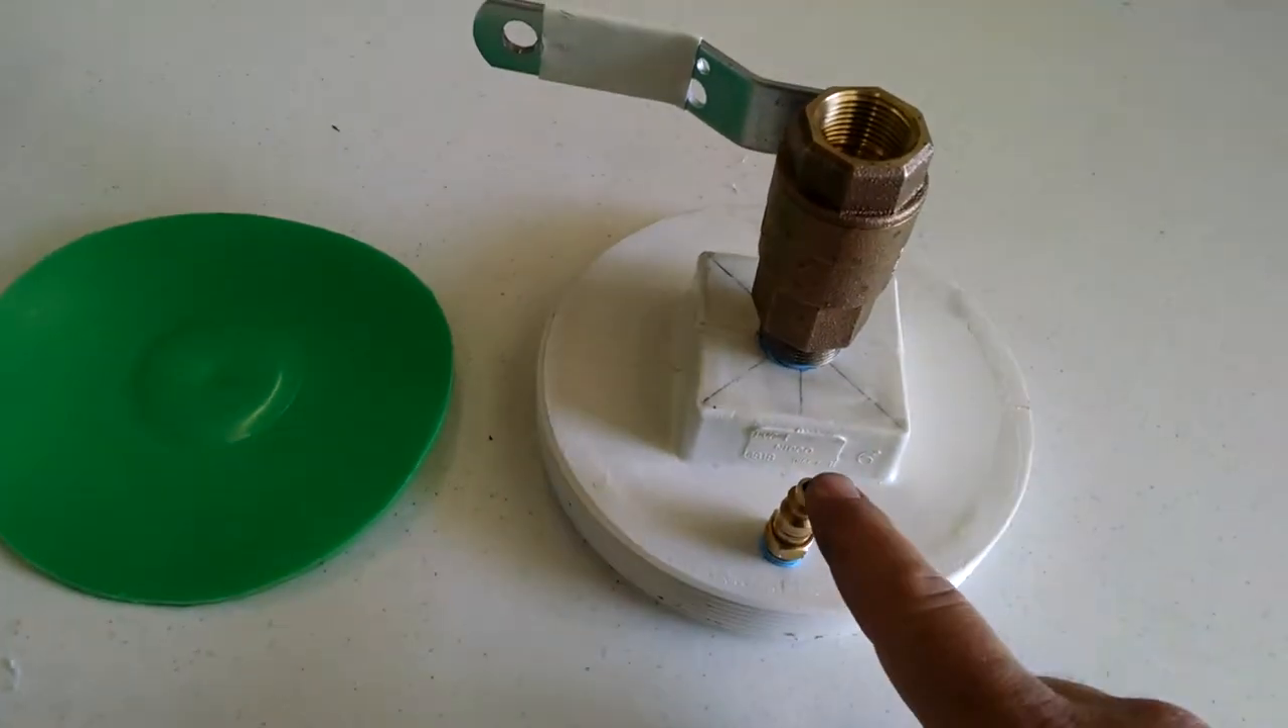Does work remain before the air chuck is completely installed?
No.